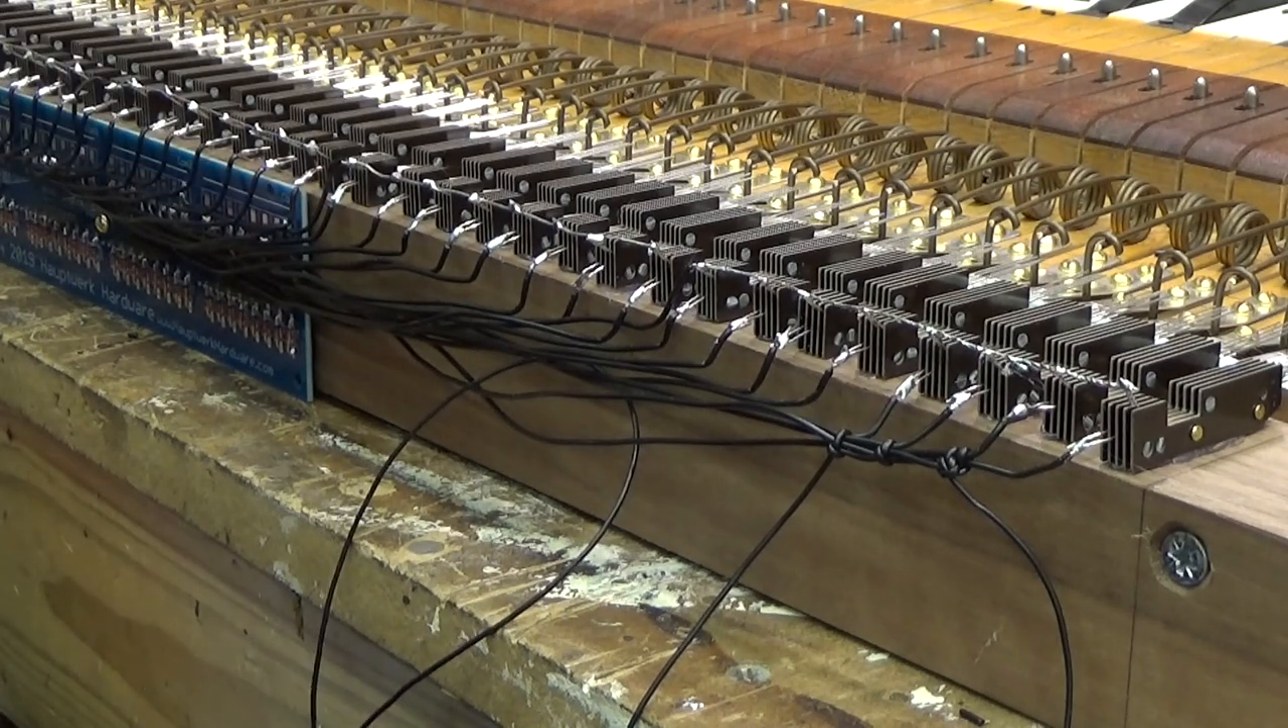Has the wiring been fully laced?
No.